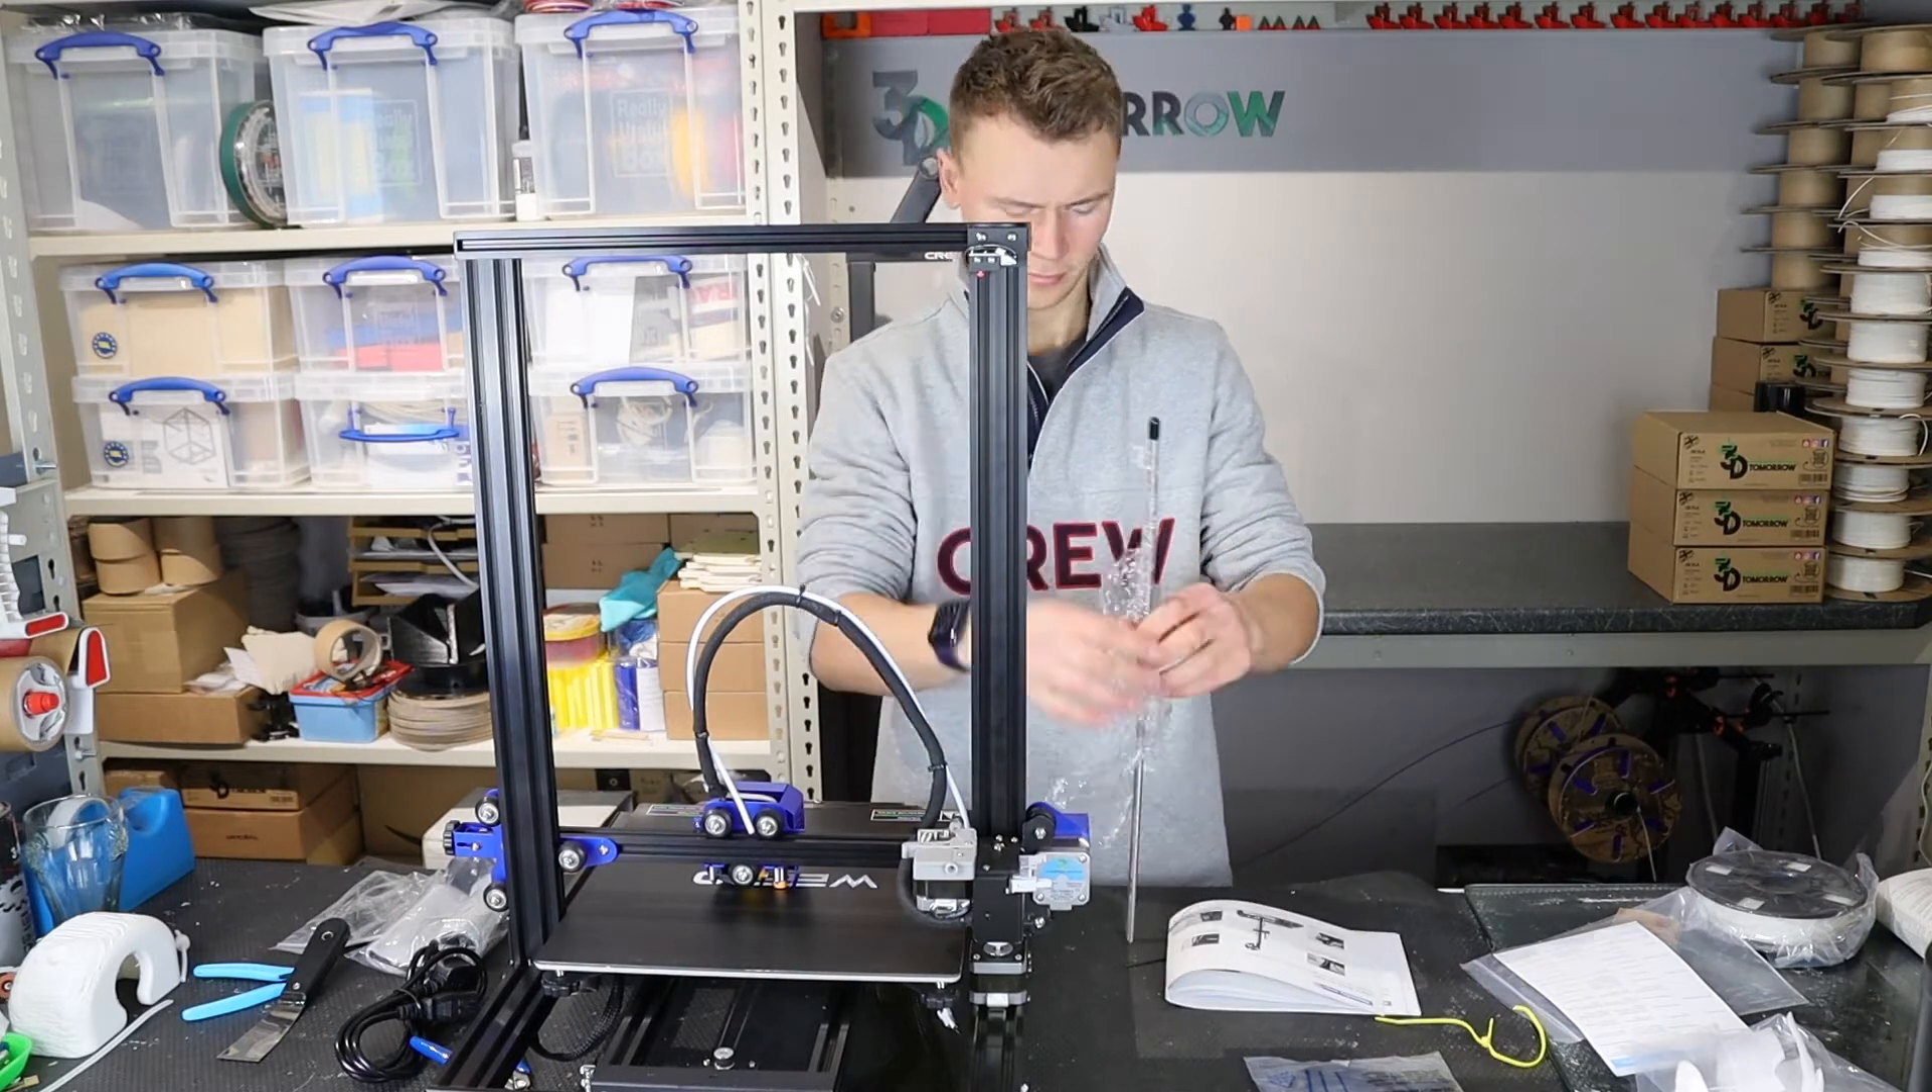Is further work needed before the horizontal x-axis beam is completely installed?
No.